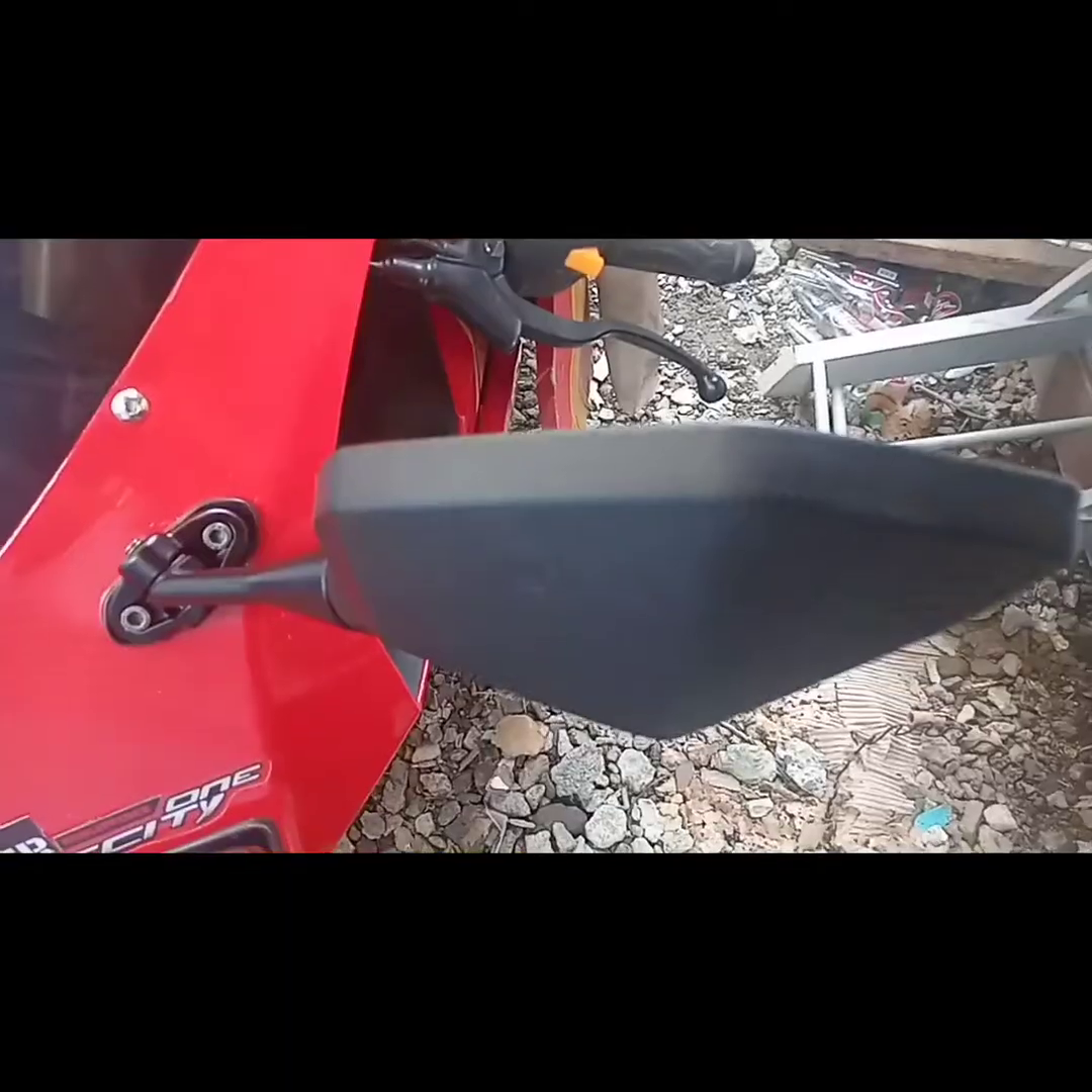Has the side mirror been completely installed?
Yes.